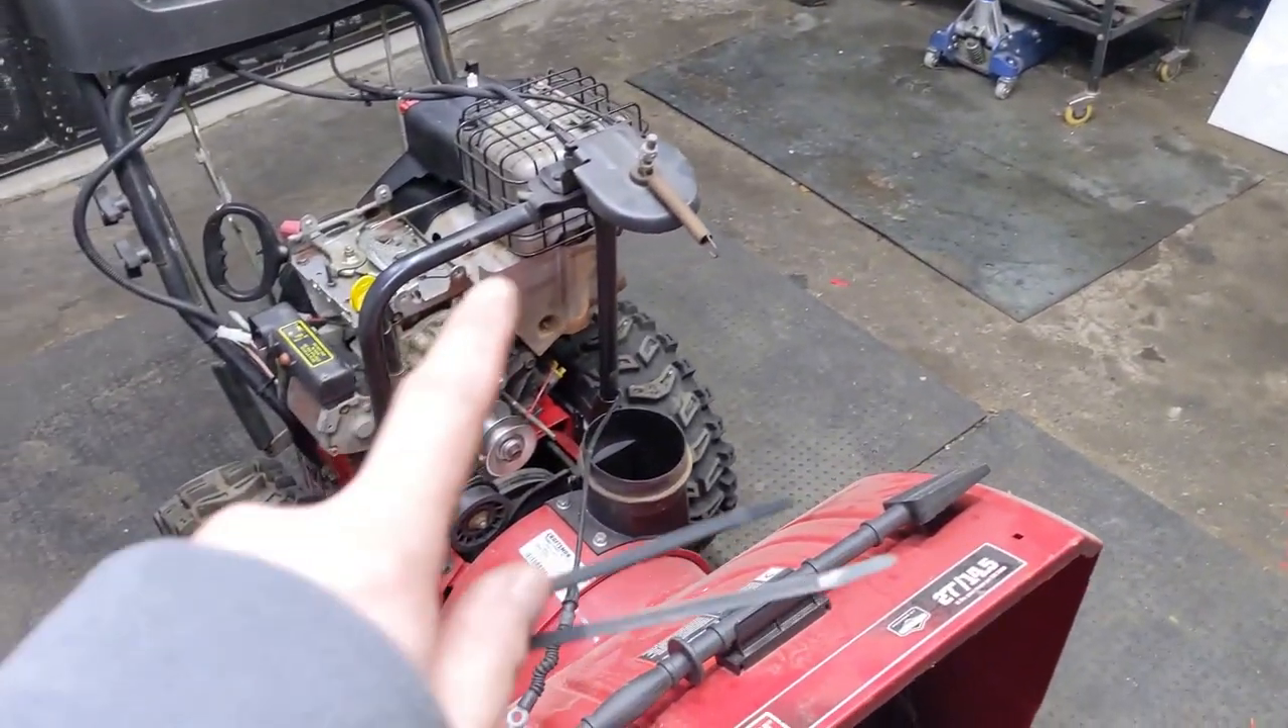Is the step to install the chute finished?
No.